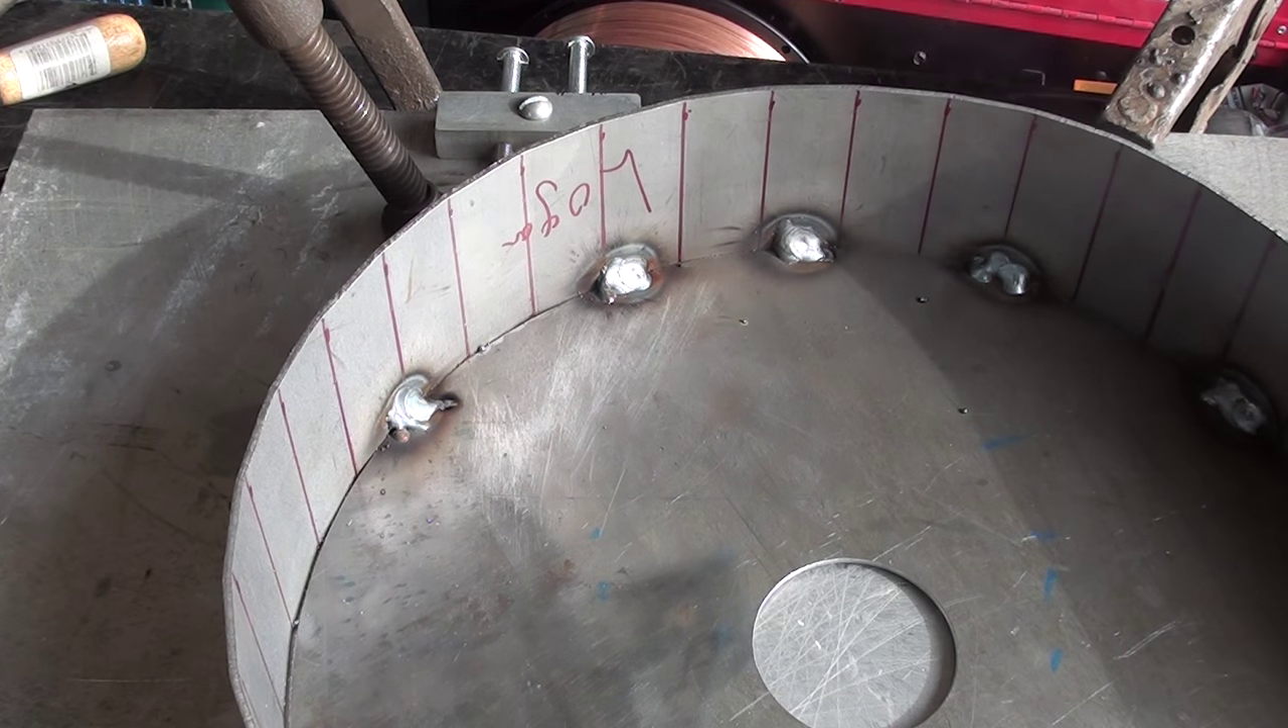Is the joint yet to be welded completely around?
Yes.